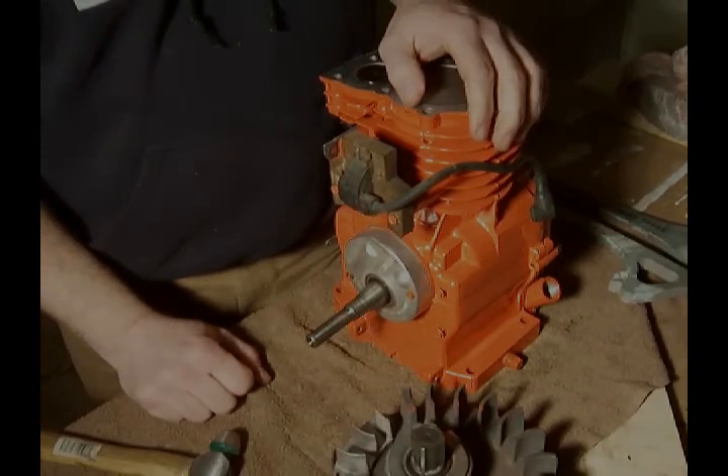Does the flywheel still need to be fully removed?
No.